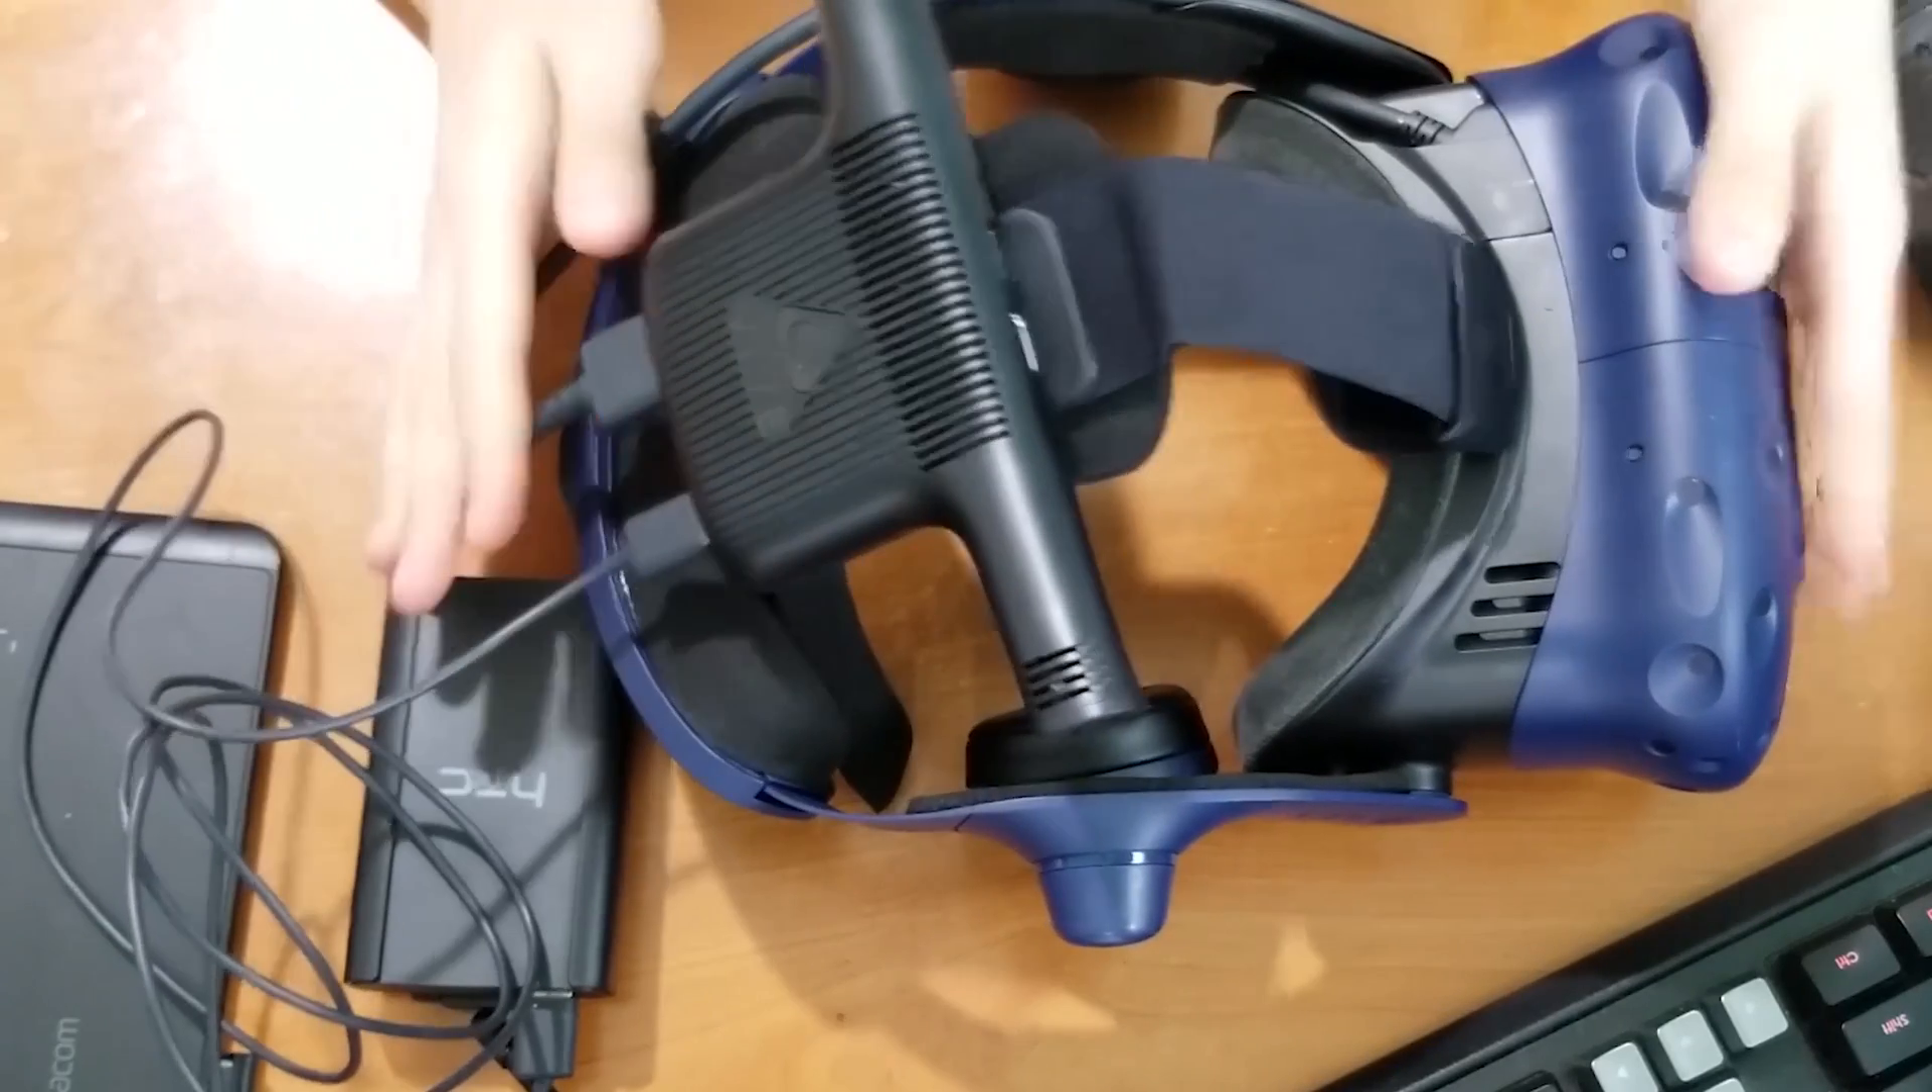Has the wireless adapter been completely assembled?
Yes.